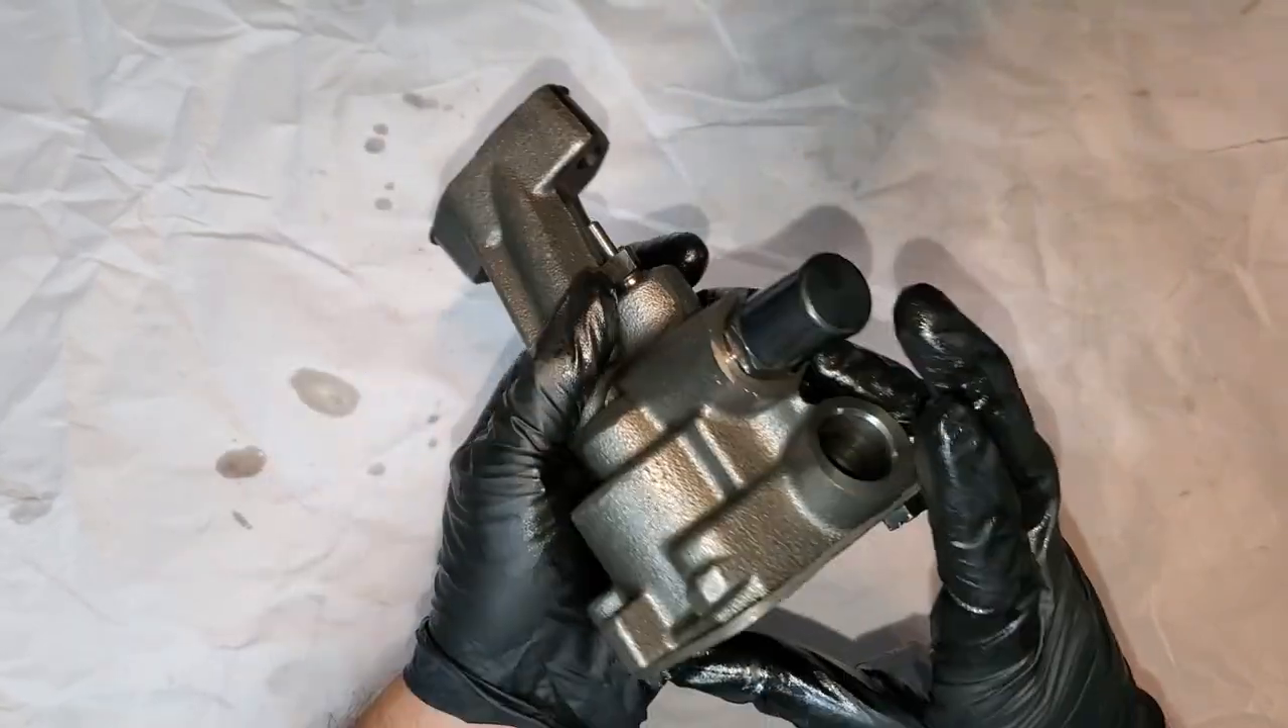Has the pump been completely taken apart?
No.